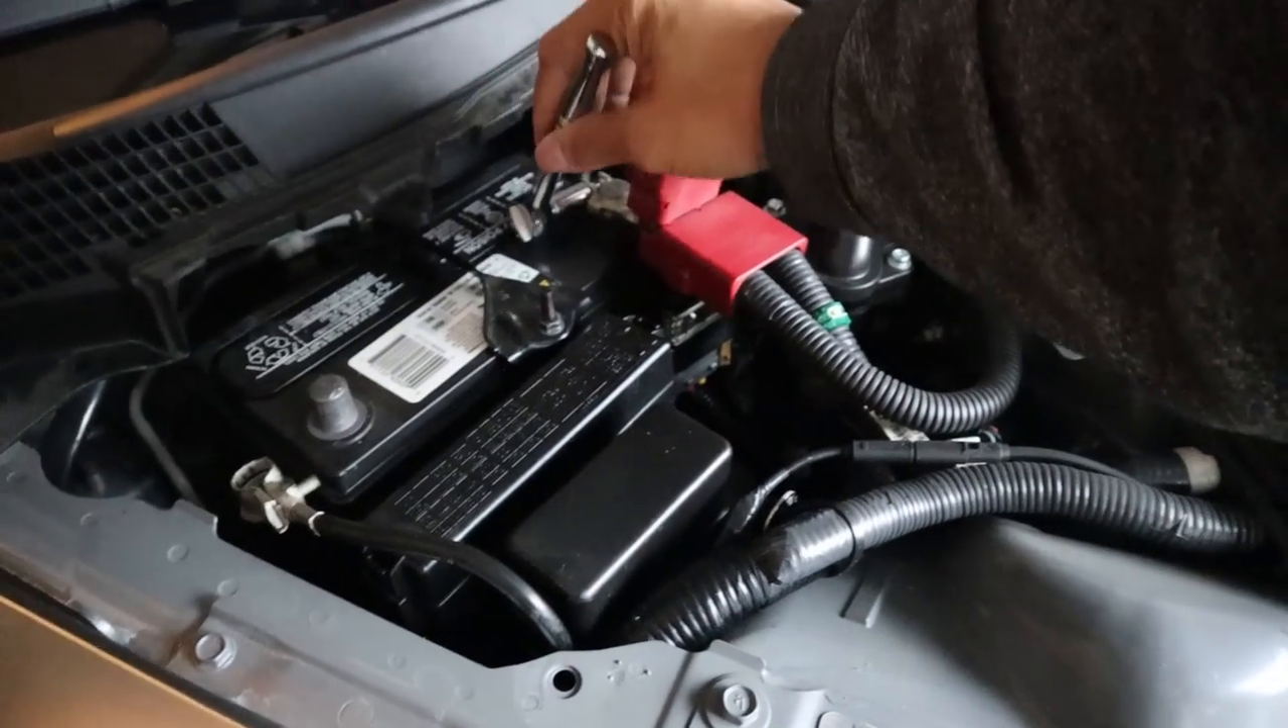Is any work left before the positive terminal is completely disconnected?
Yes.